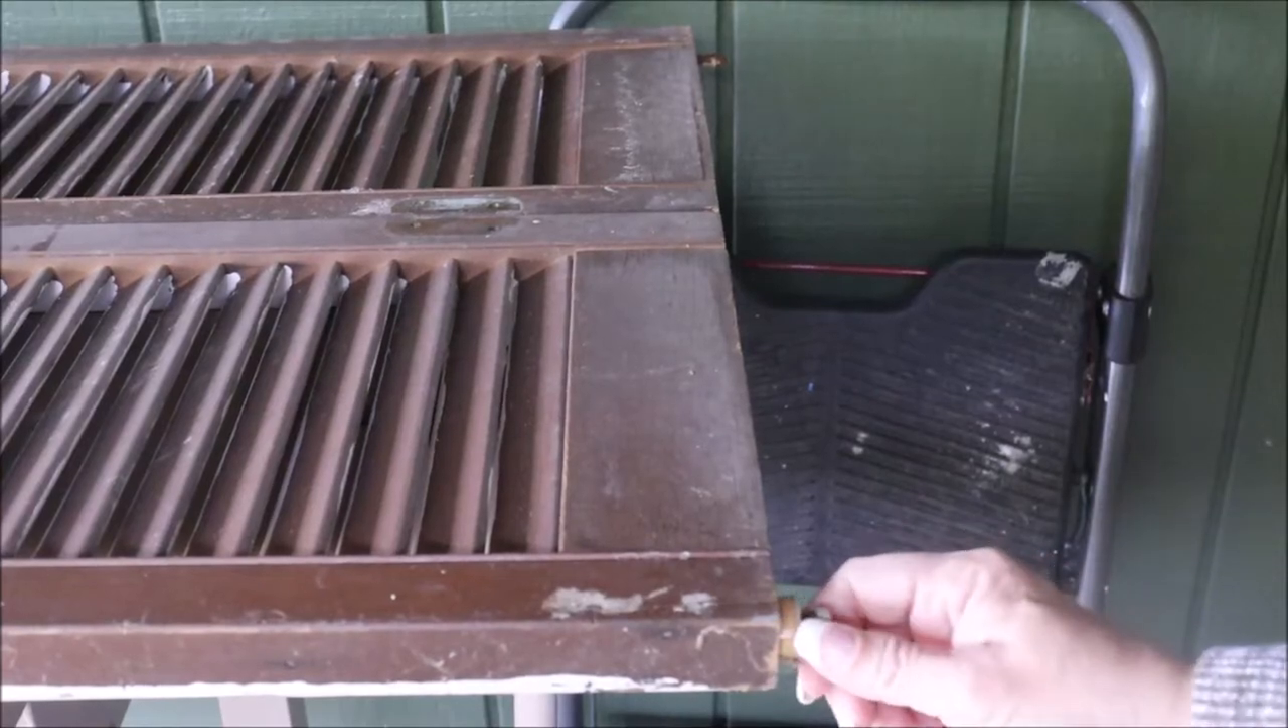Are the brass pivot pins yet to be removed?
Yes.